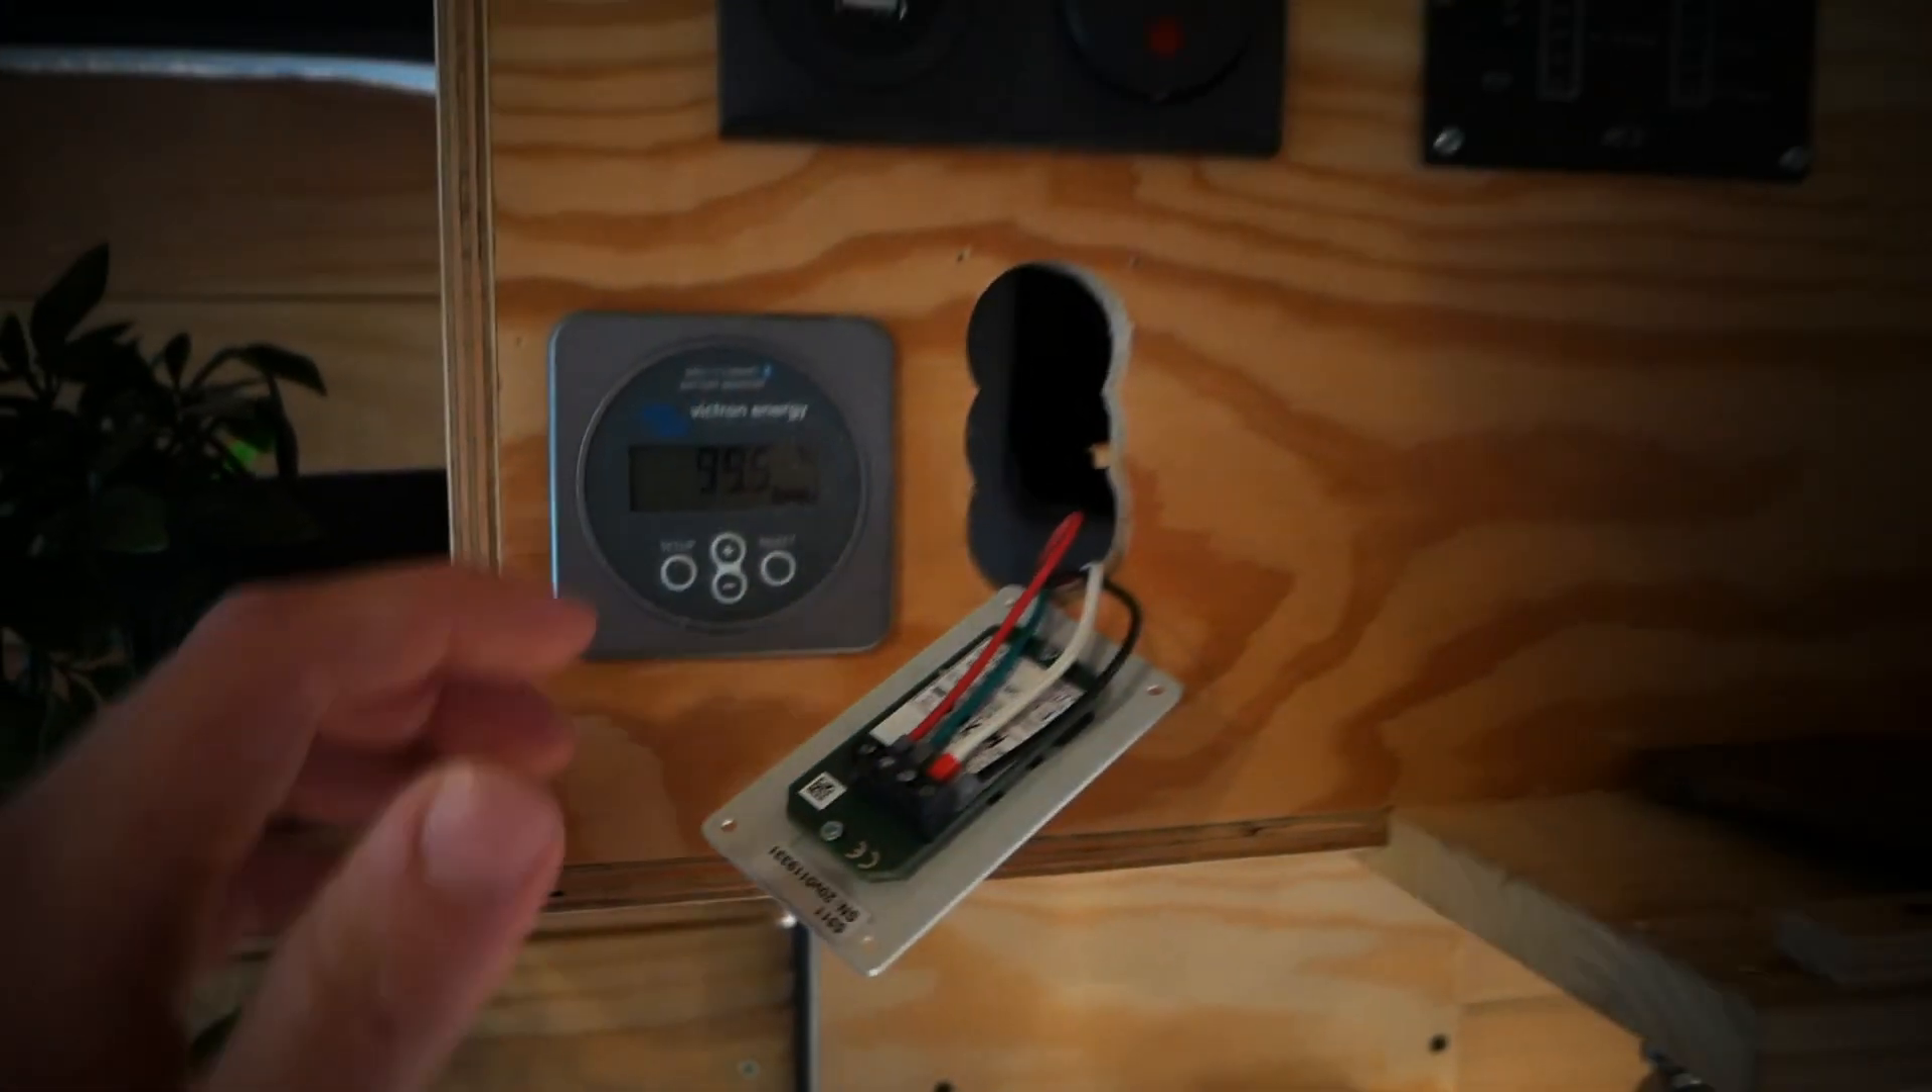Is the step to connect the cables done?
Yes.